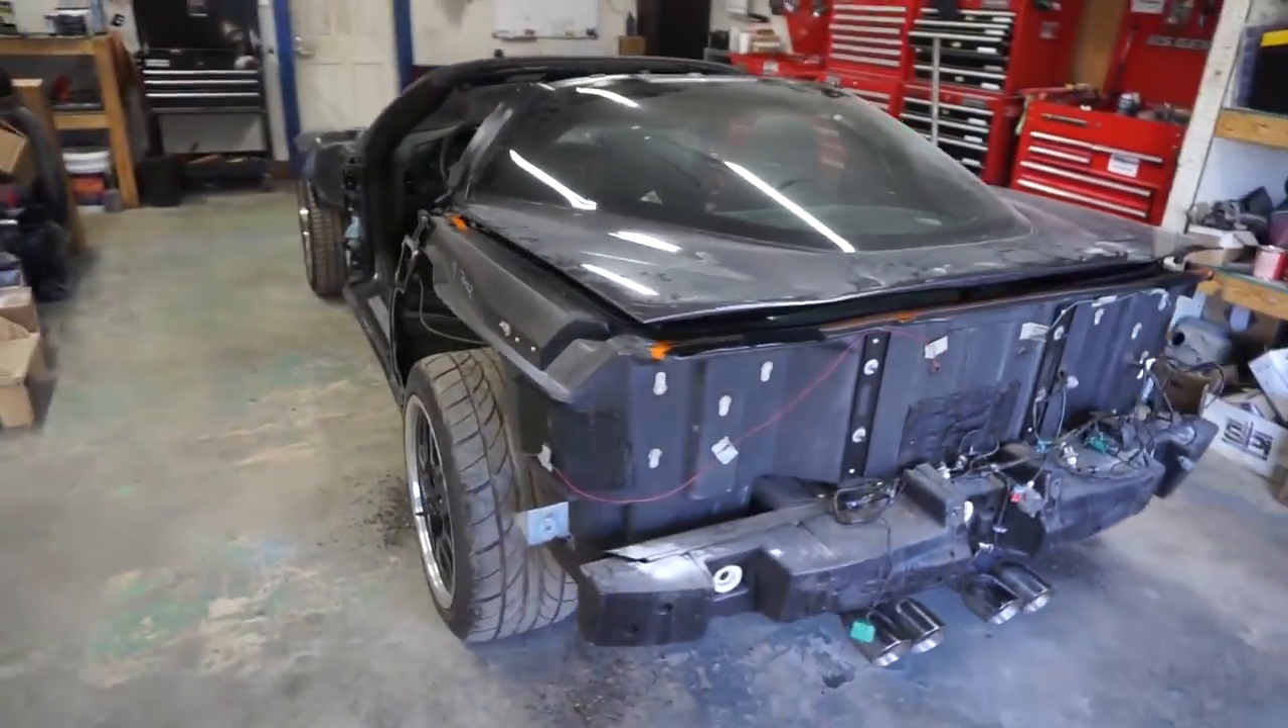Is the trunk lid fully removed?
No.